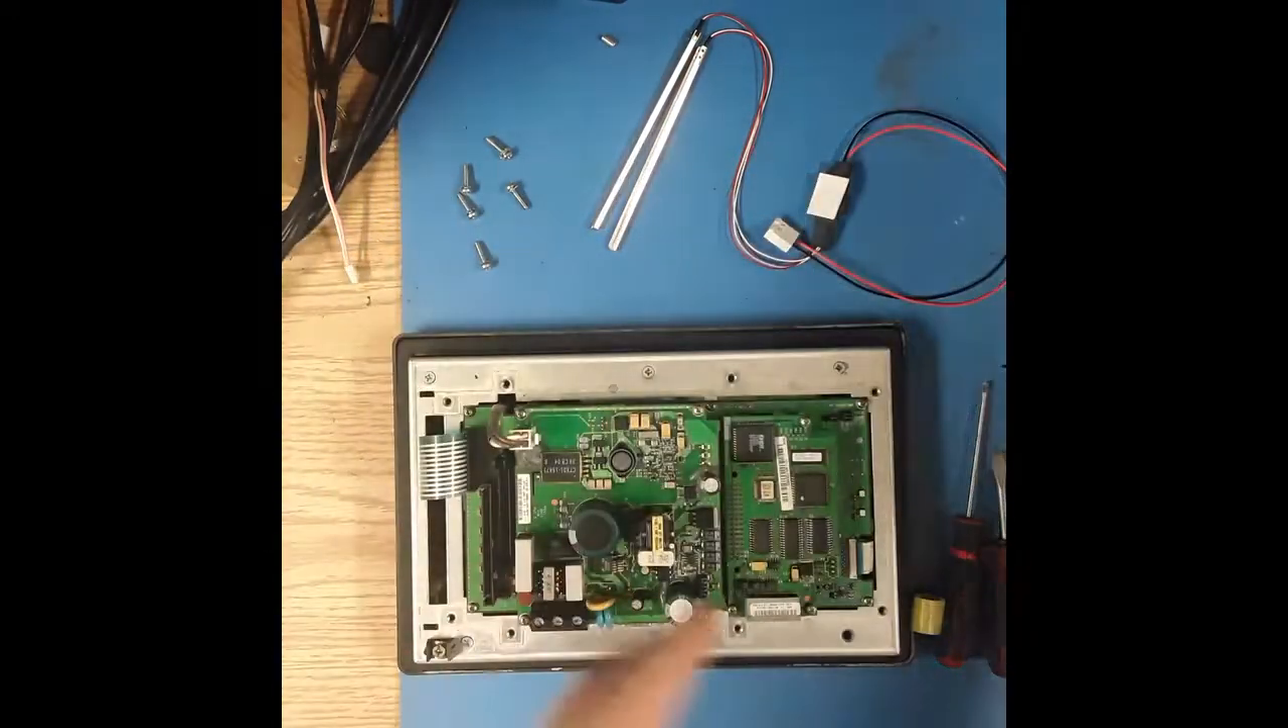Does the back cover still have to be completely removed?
No.